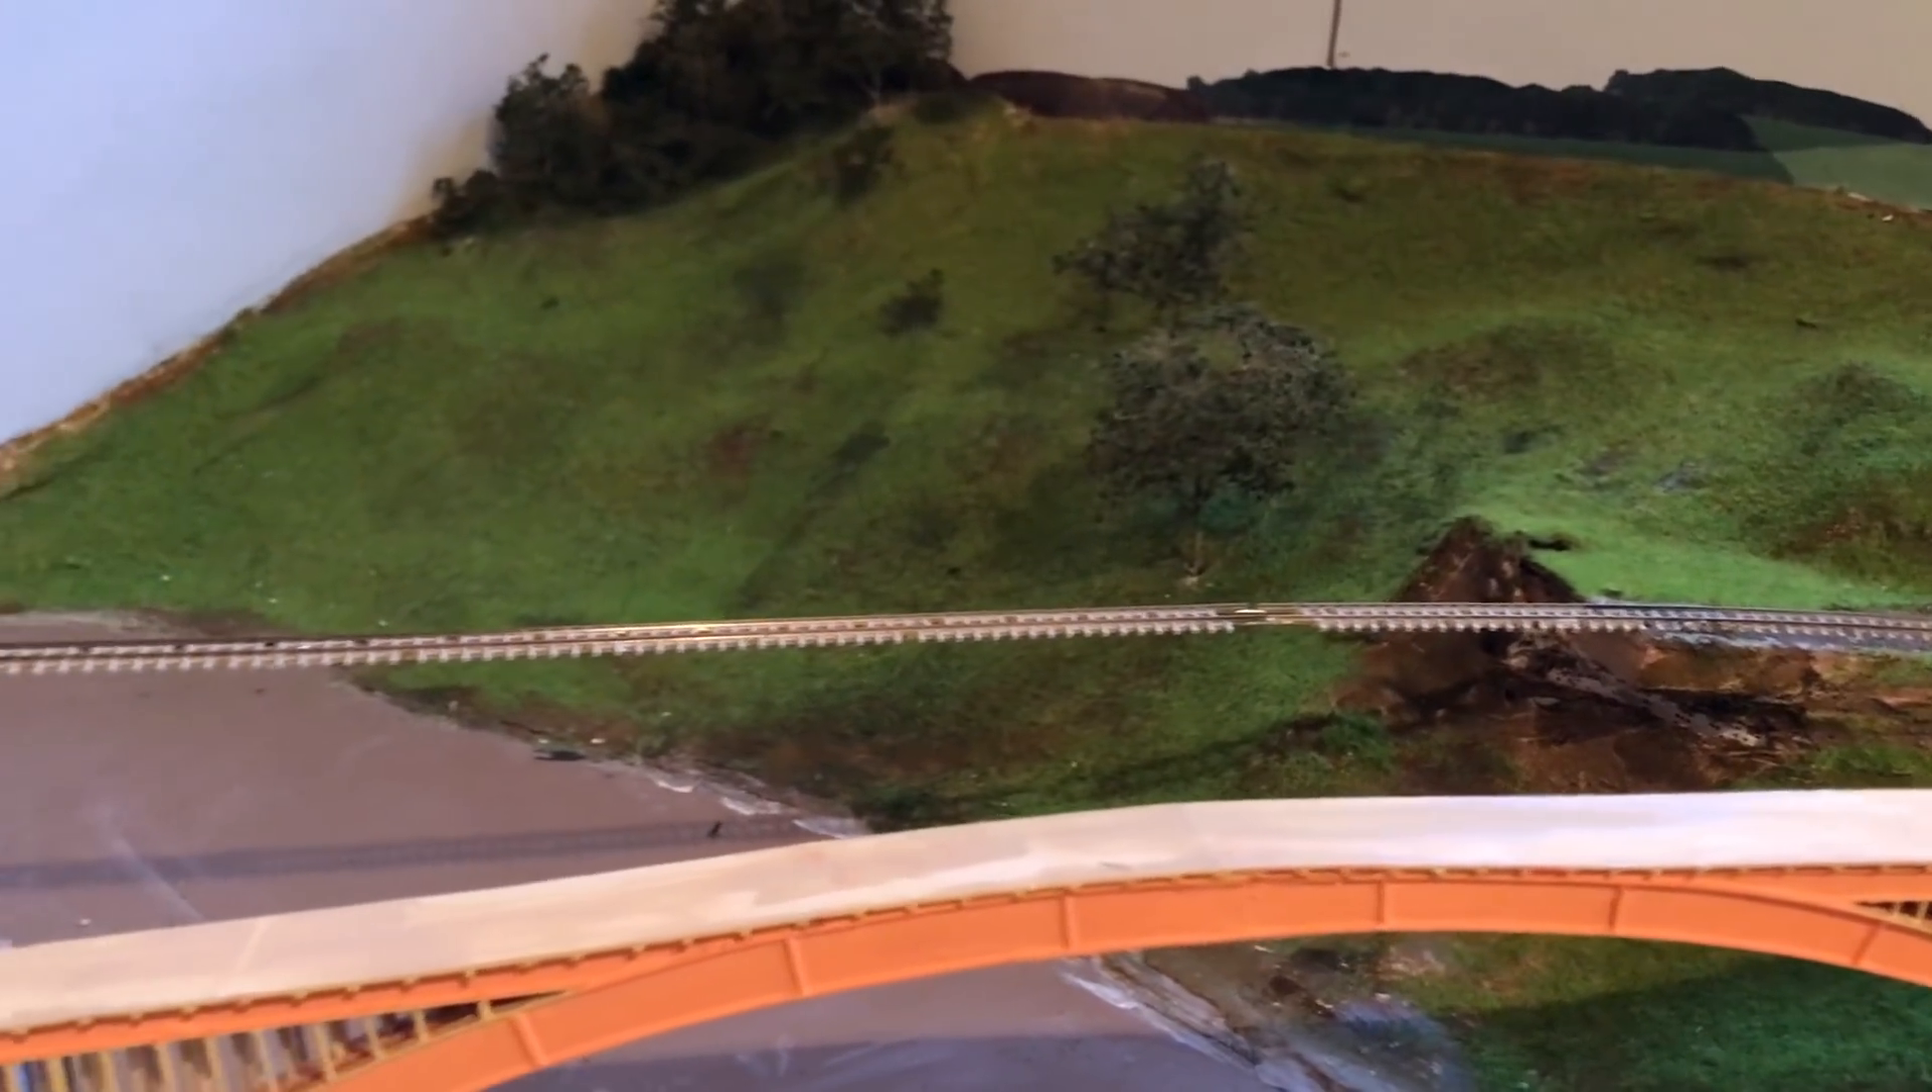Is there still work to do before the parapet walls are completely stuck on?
Yes.